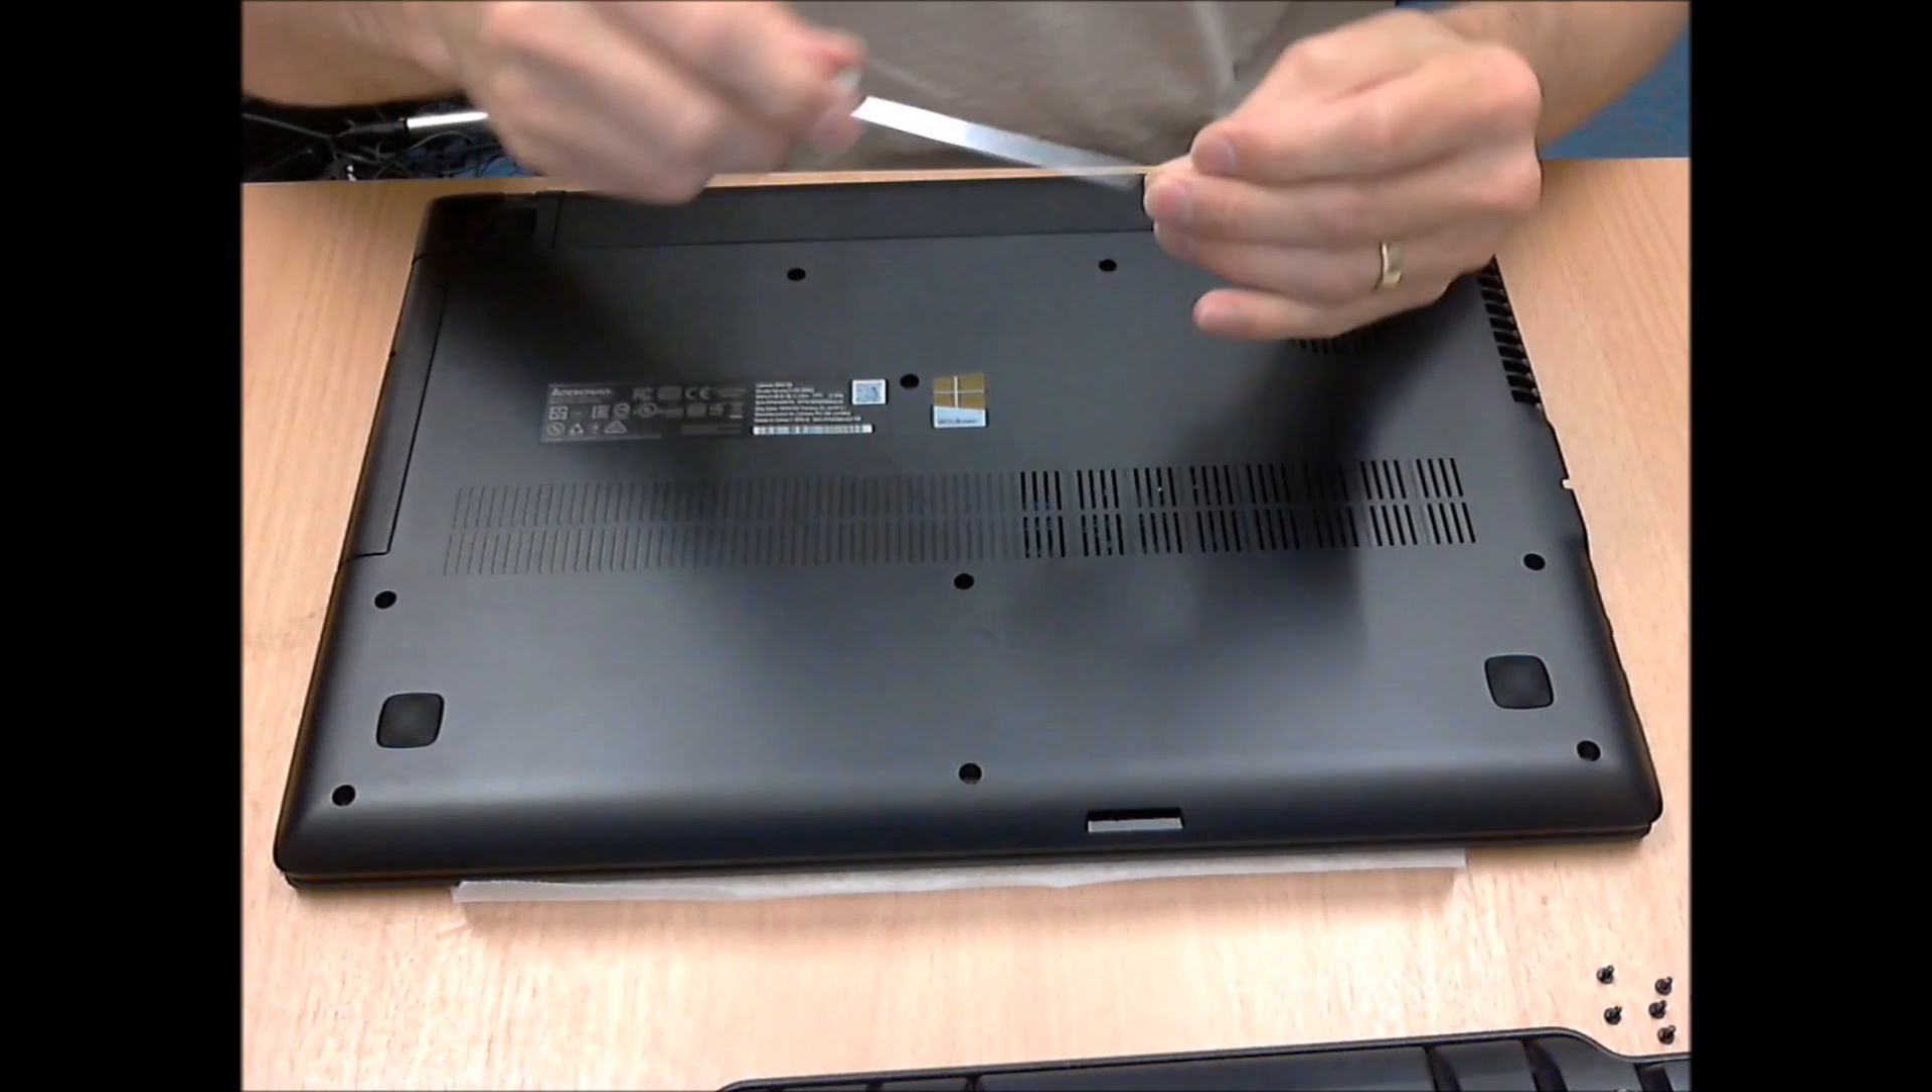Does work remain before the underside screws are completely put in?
Yes.